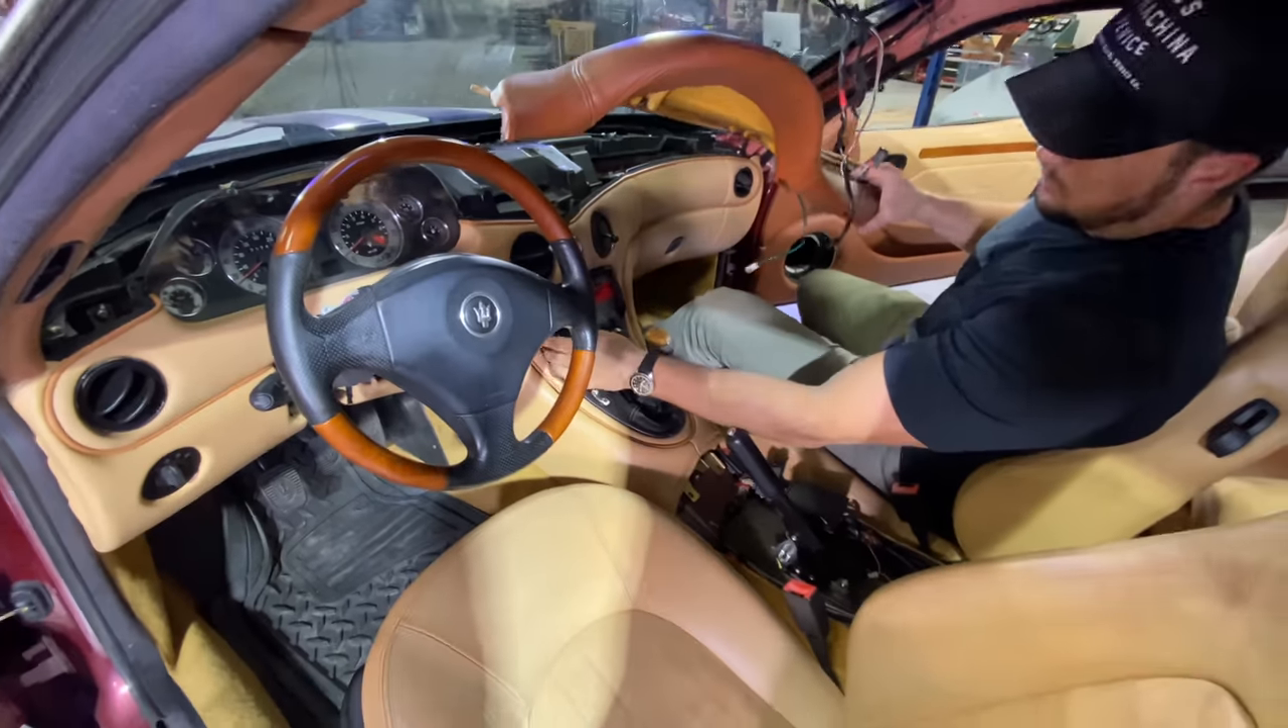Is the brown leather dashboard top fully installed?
No.